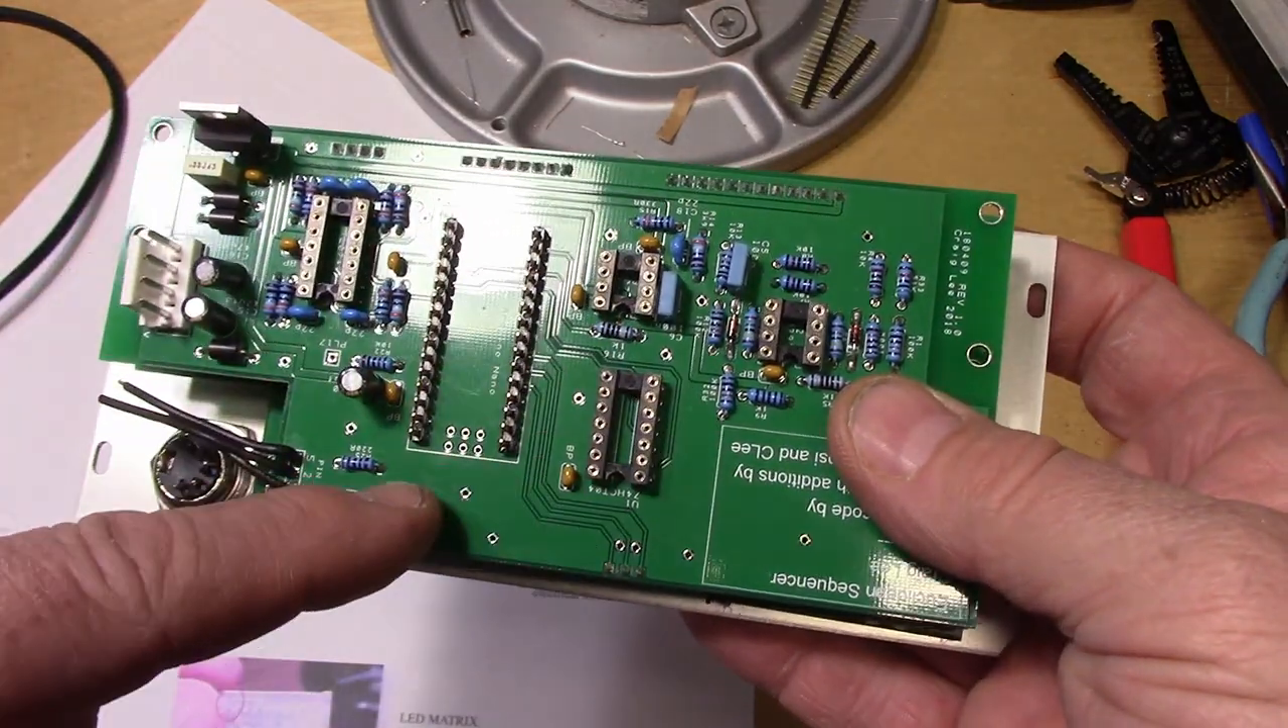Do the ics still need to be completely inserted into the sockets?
Yes.